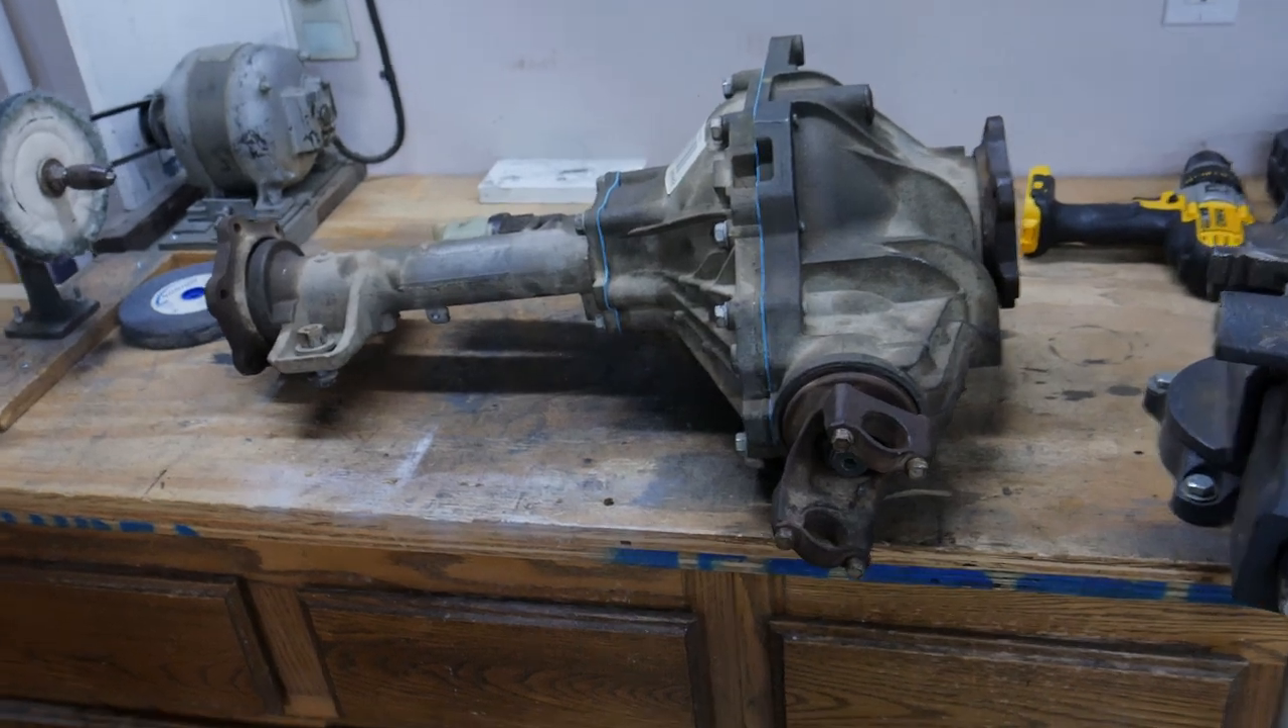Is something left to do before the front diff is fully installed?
Yes.